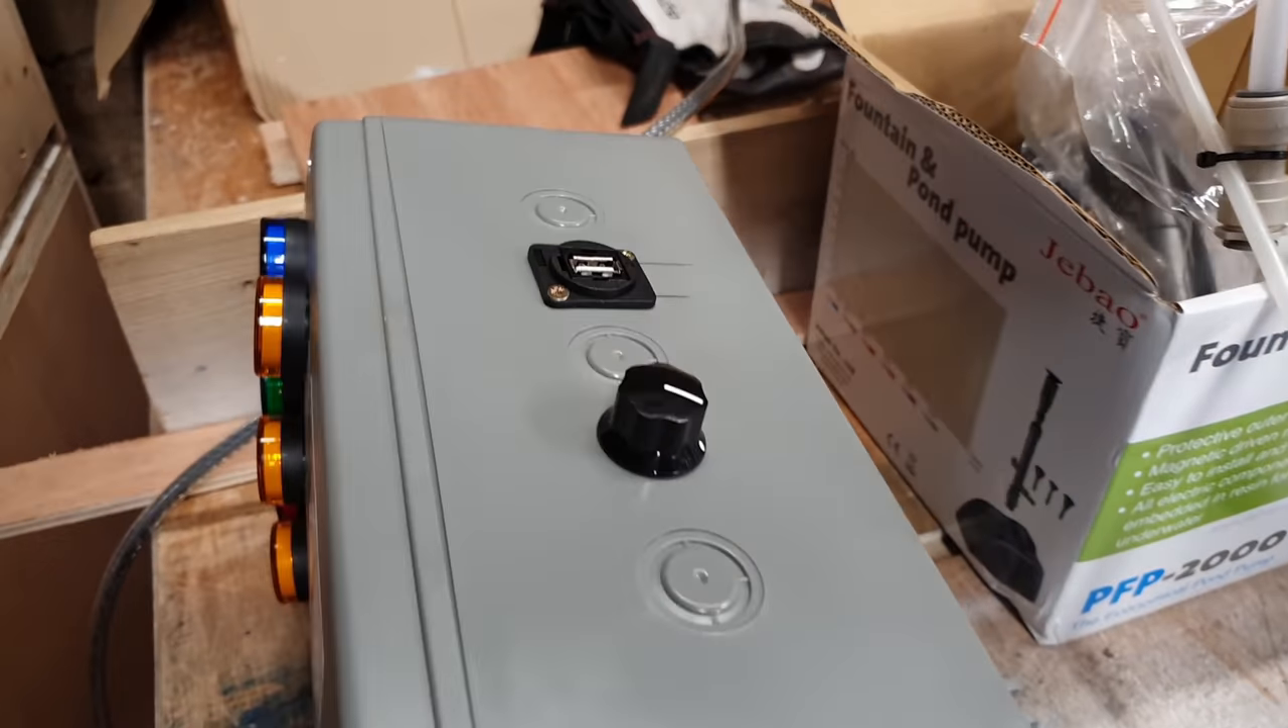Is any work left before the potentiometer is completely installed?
No.